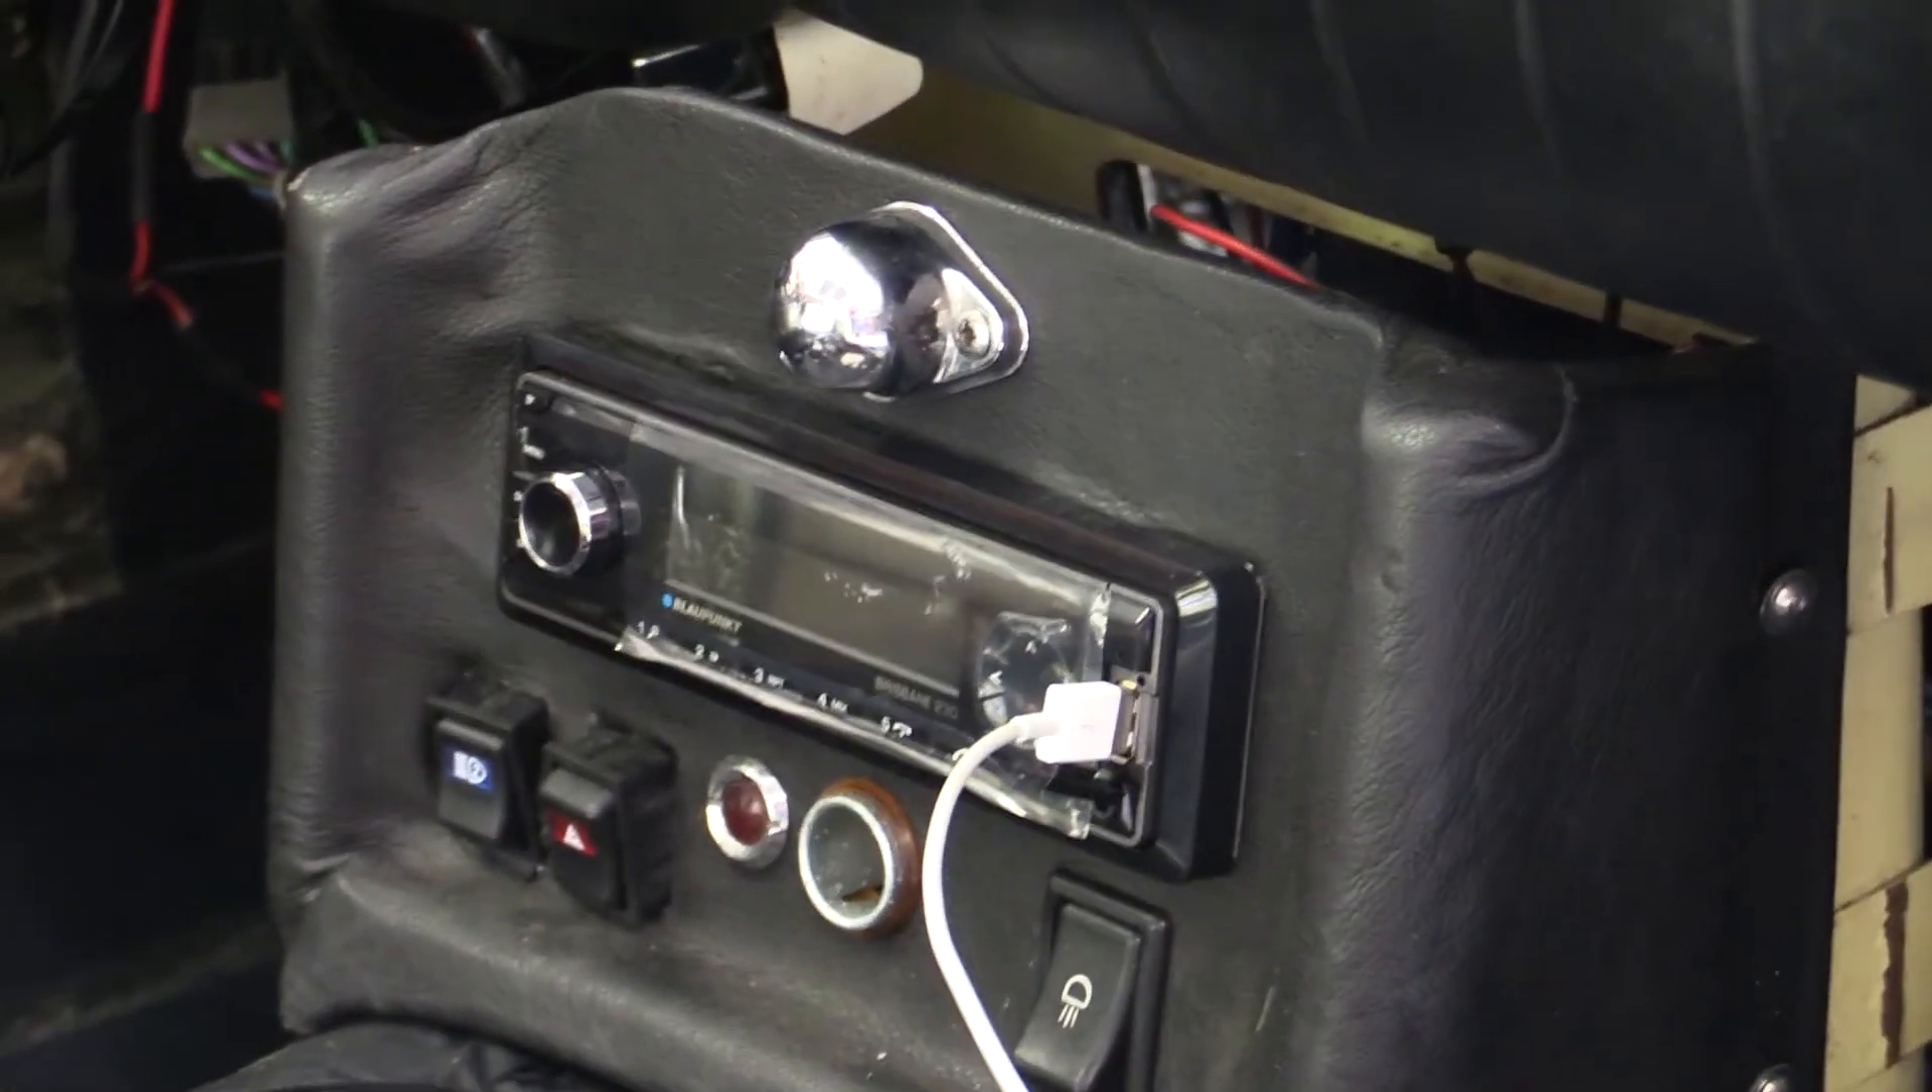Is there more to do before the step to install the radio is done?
No.